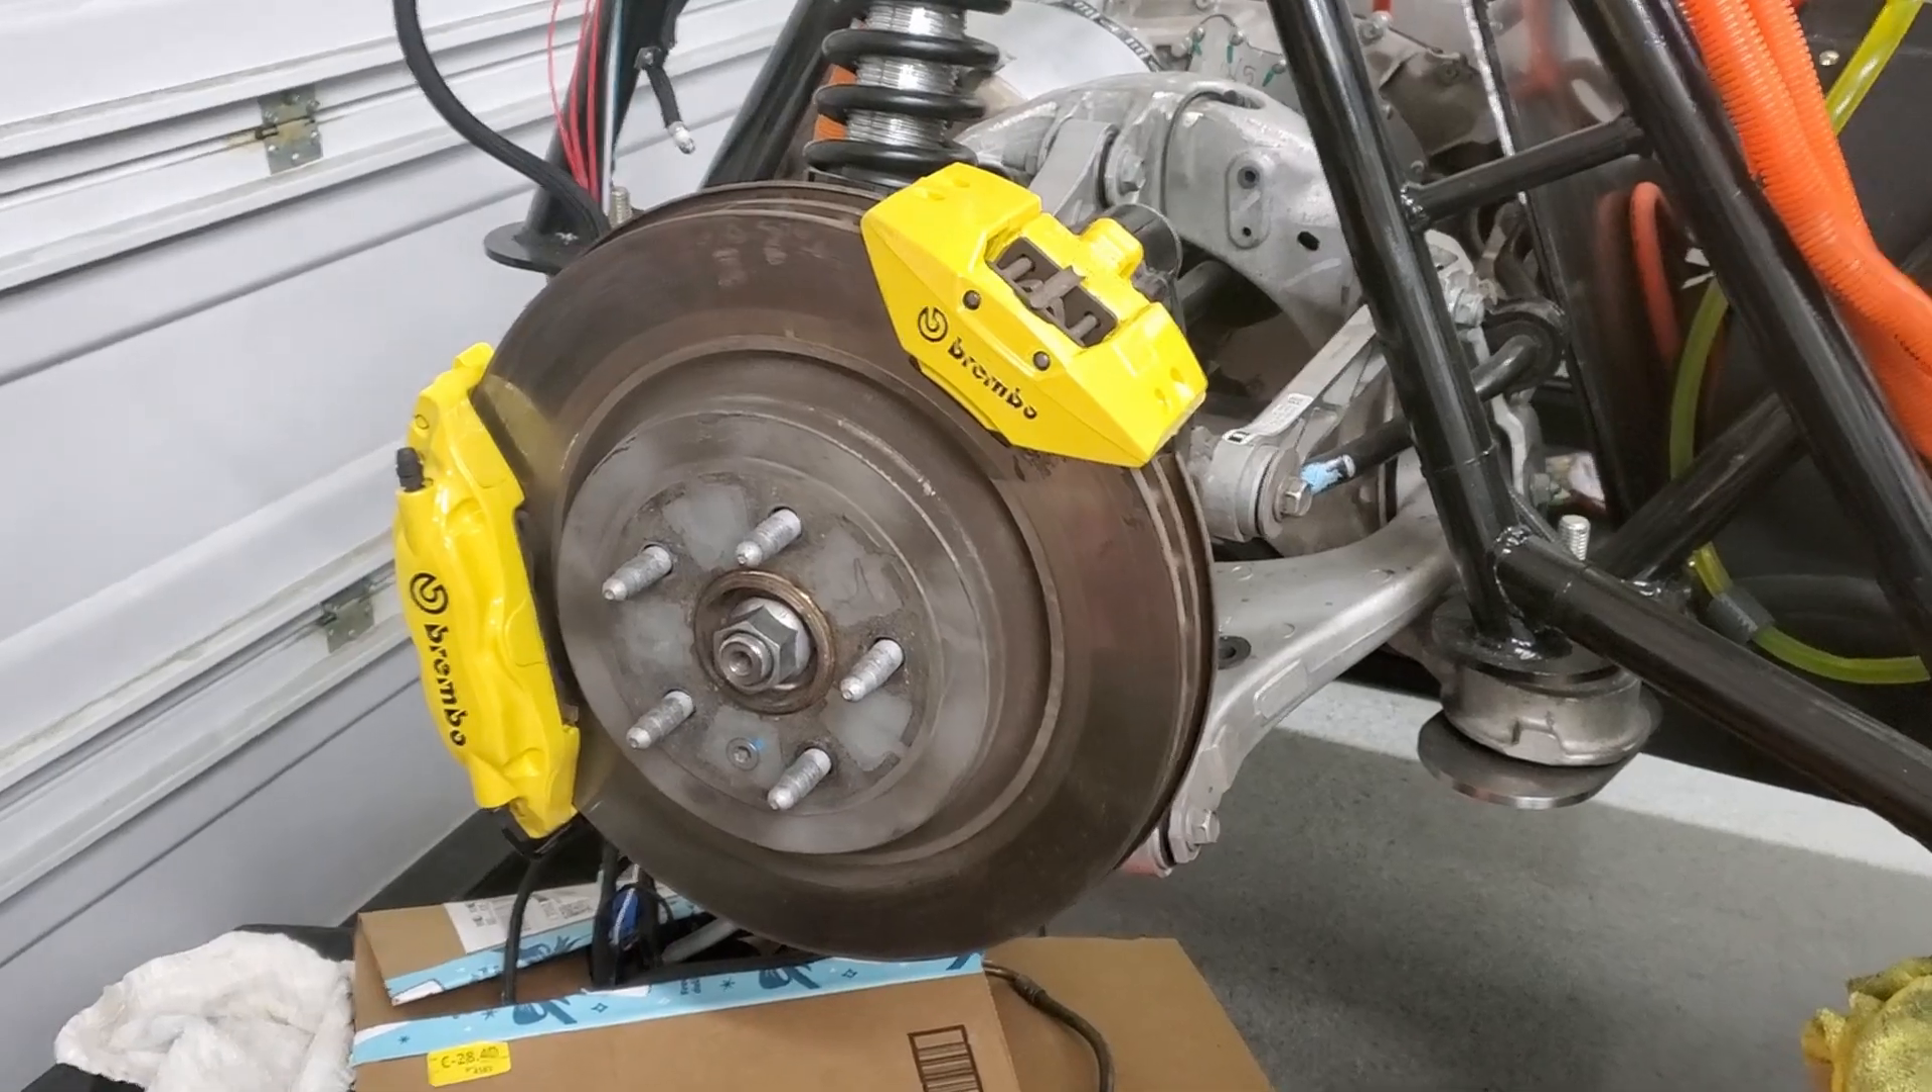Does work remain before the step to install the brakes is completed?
No.